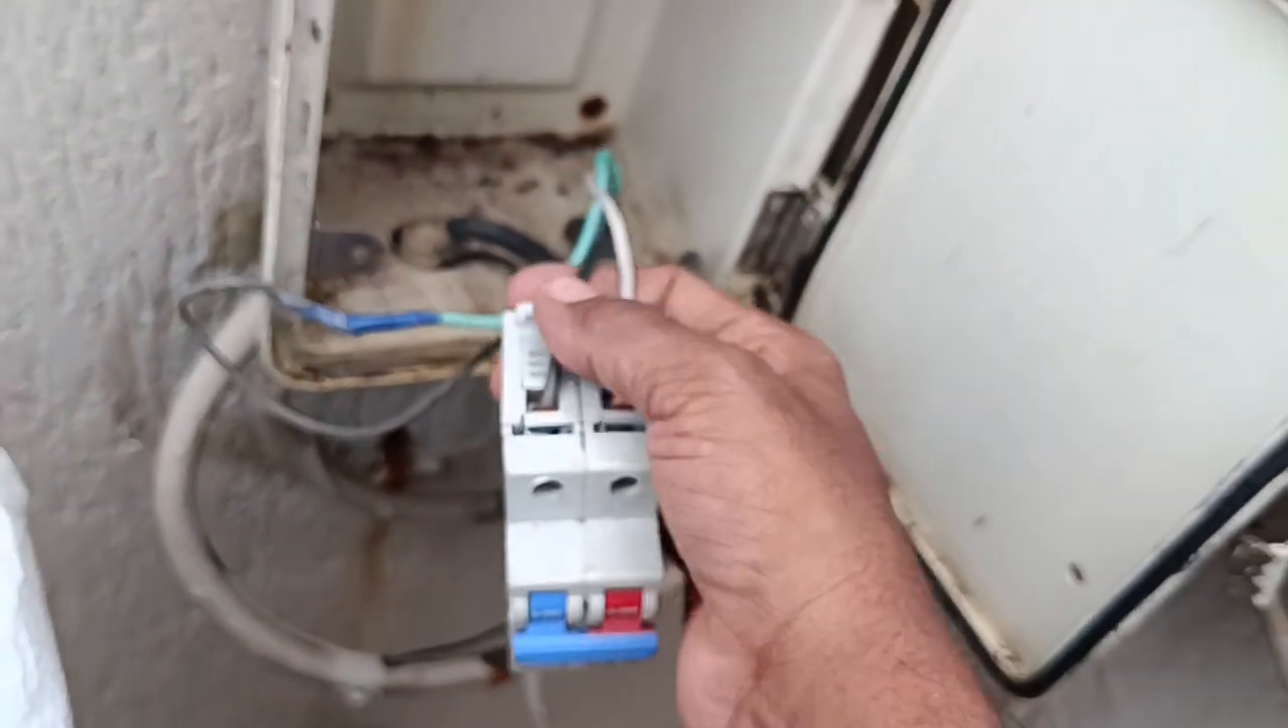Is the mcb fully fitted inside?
No.